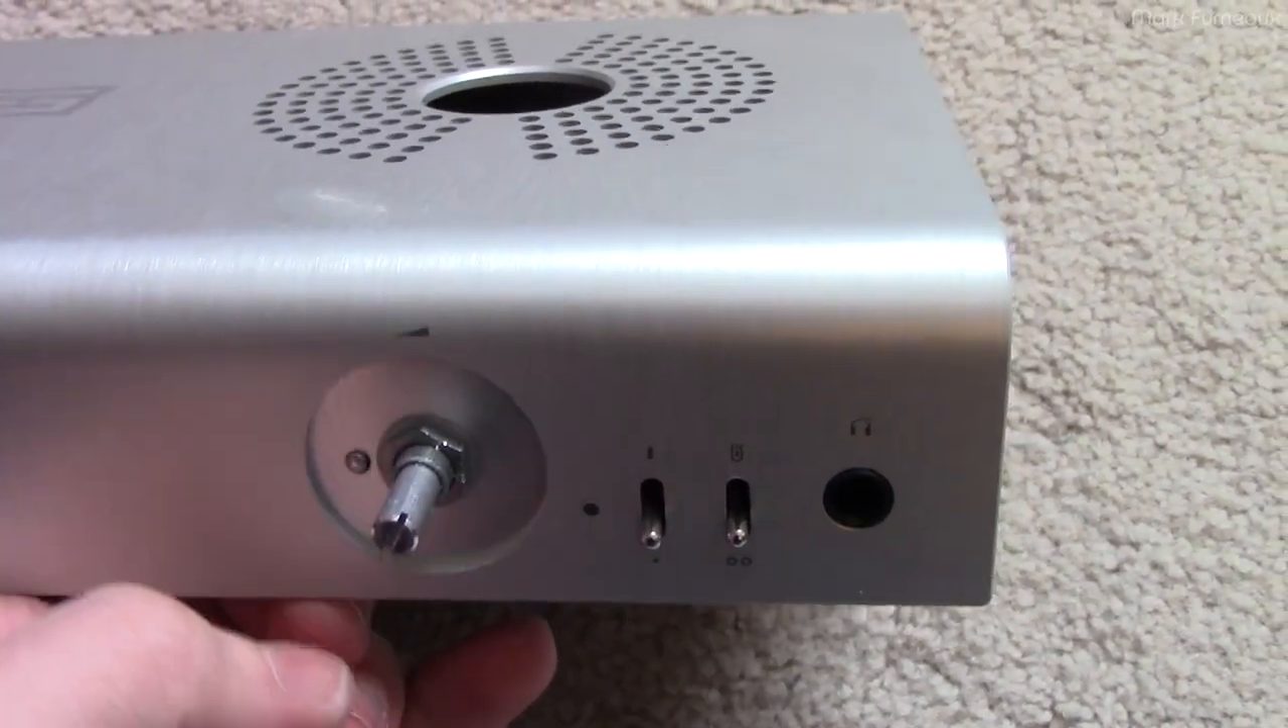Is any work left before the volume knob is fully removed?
No.